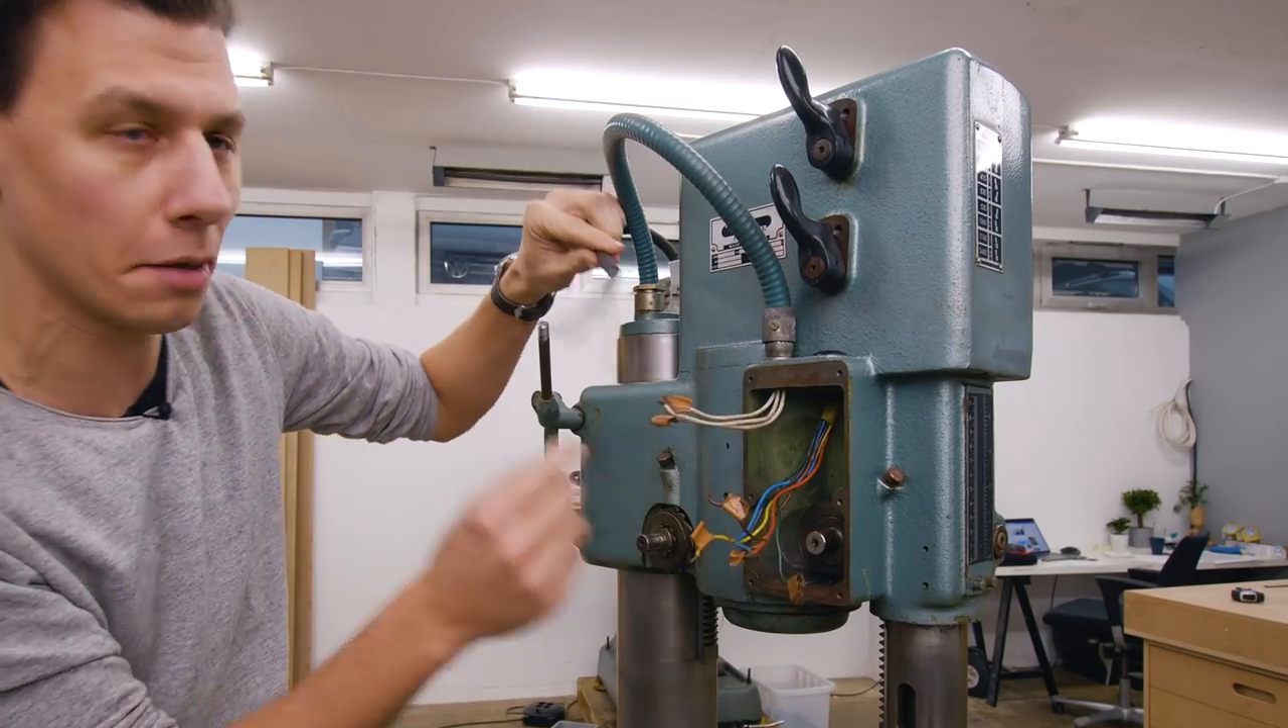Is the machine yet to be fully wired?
Yes.